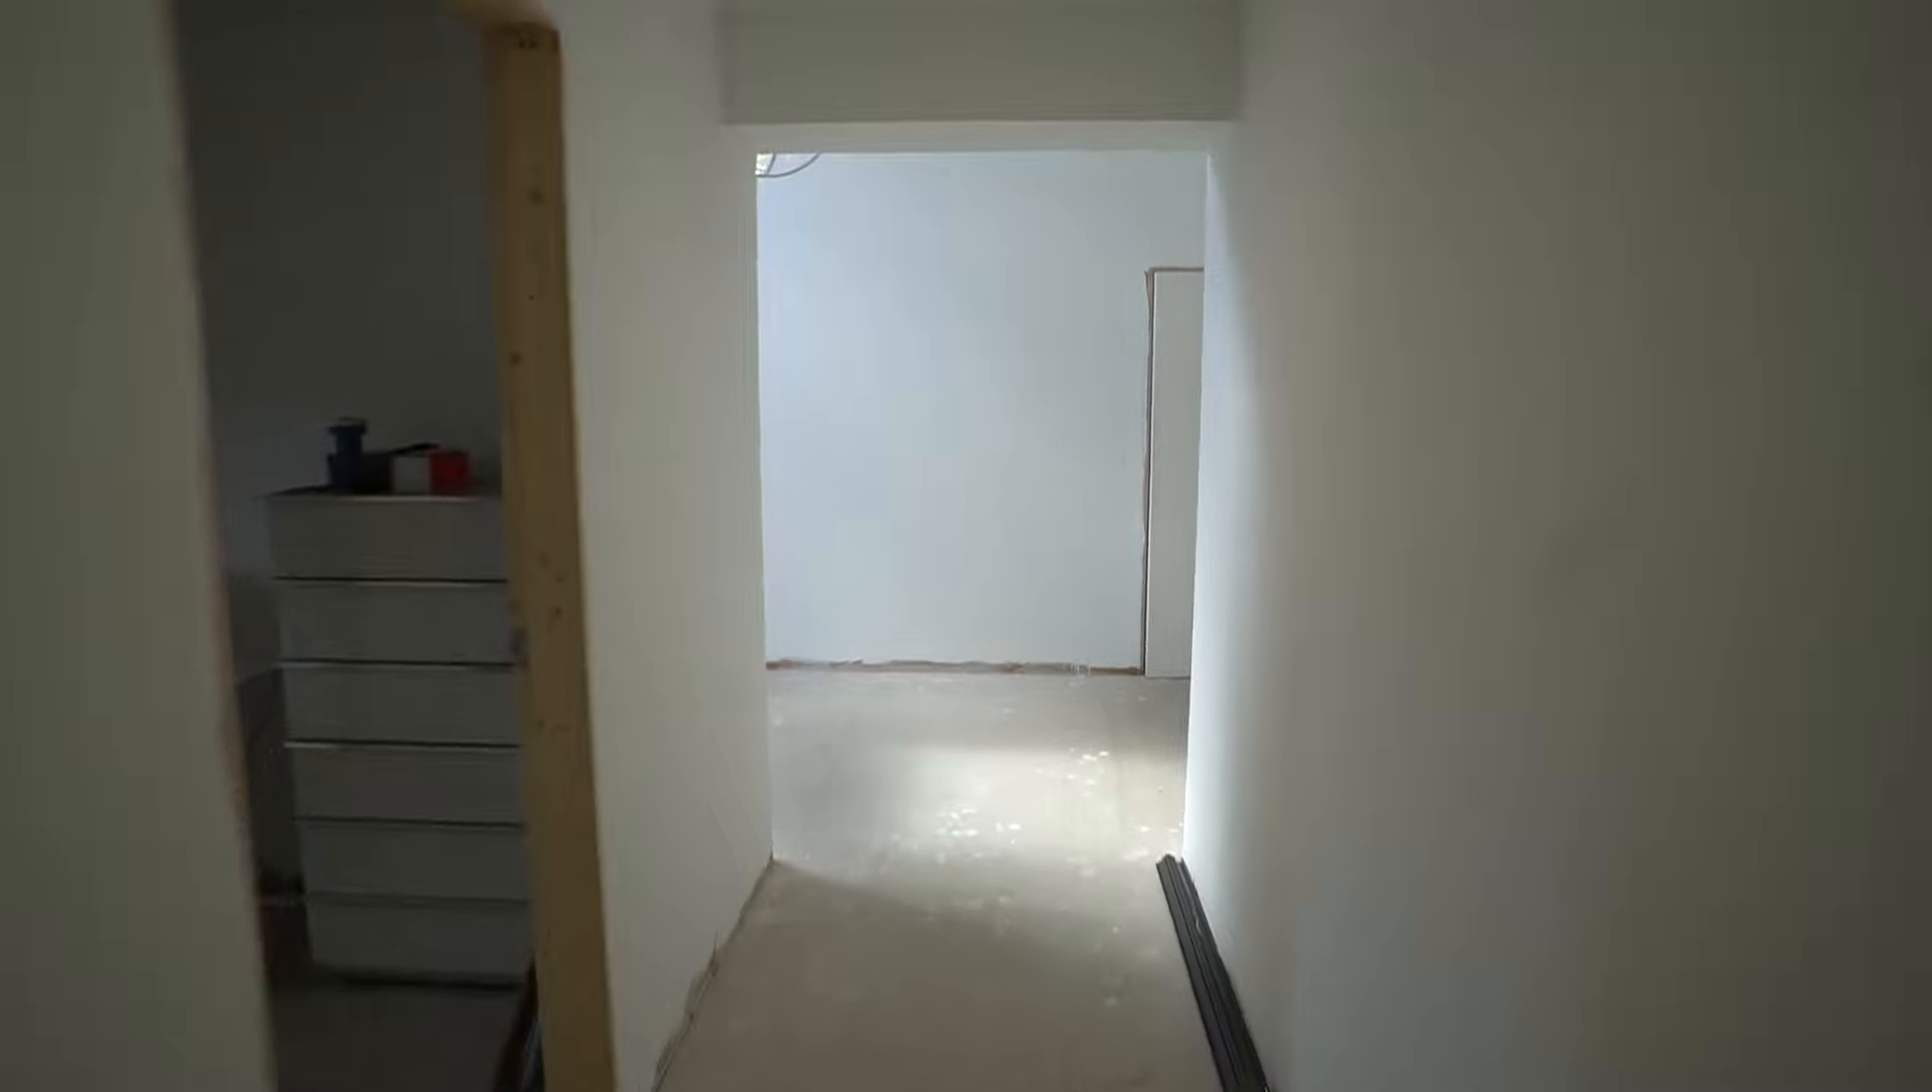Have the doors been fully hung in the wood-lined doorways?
No.